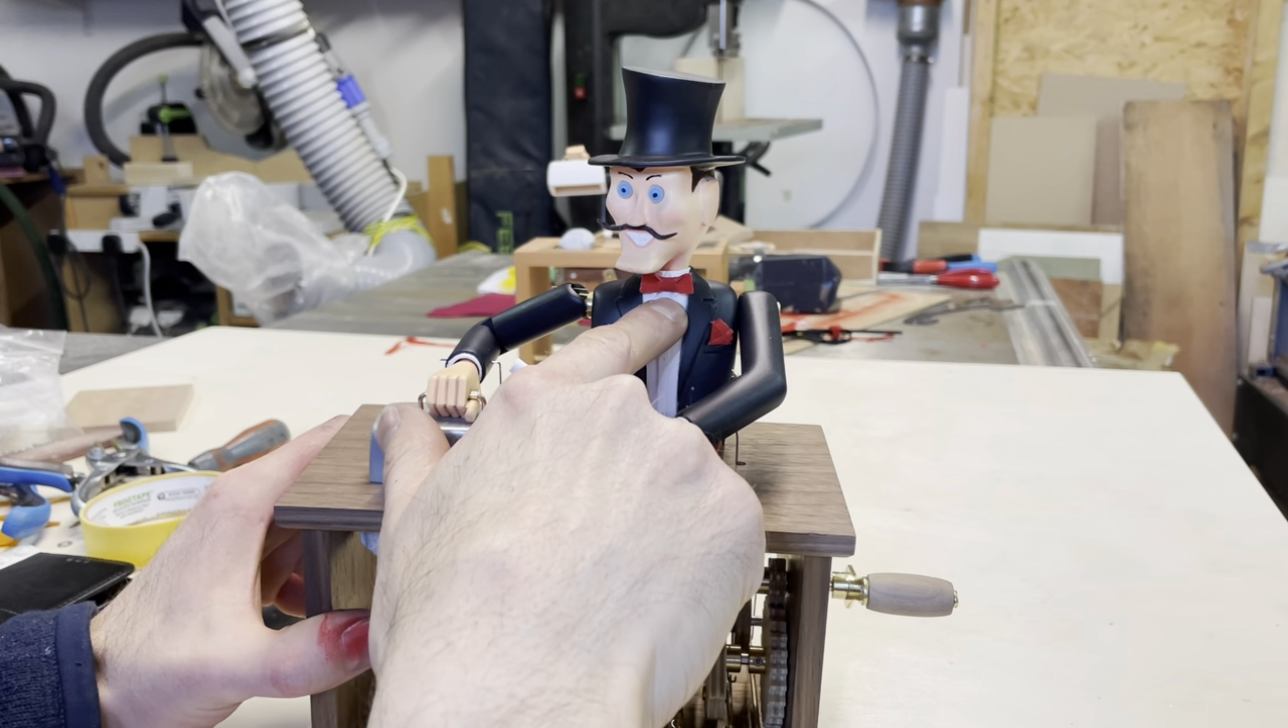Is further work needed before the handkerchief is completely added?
No.